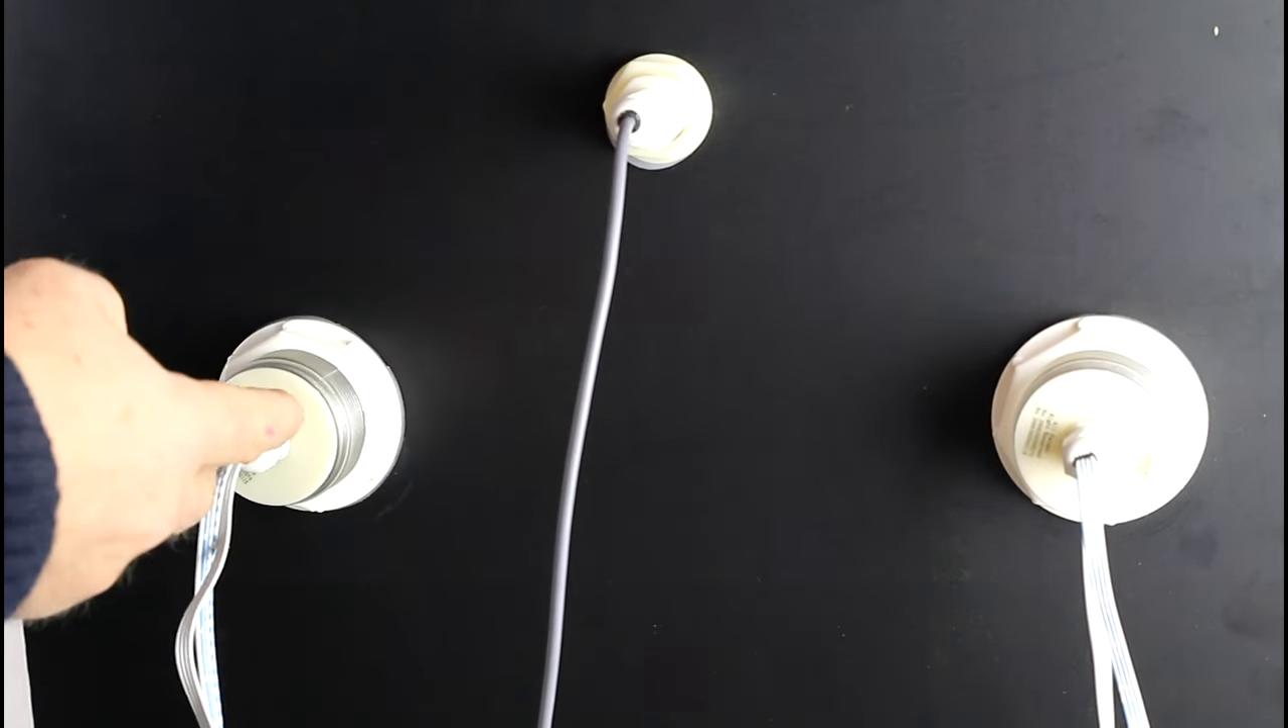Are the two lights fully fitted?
Yes.